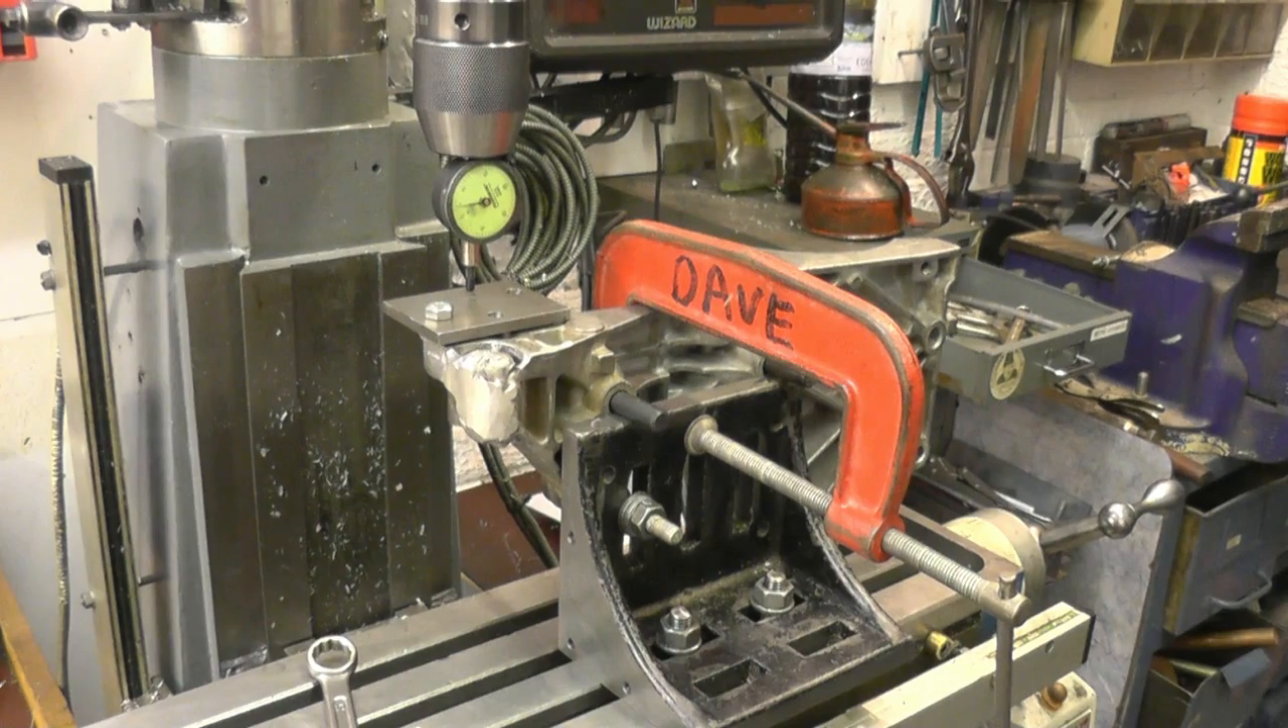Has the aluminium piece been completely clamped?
Yes.